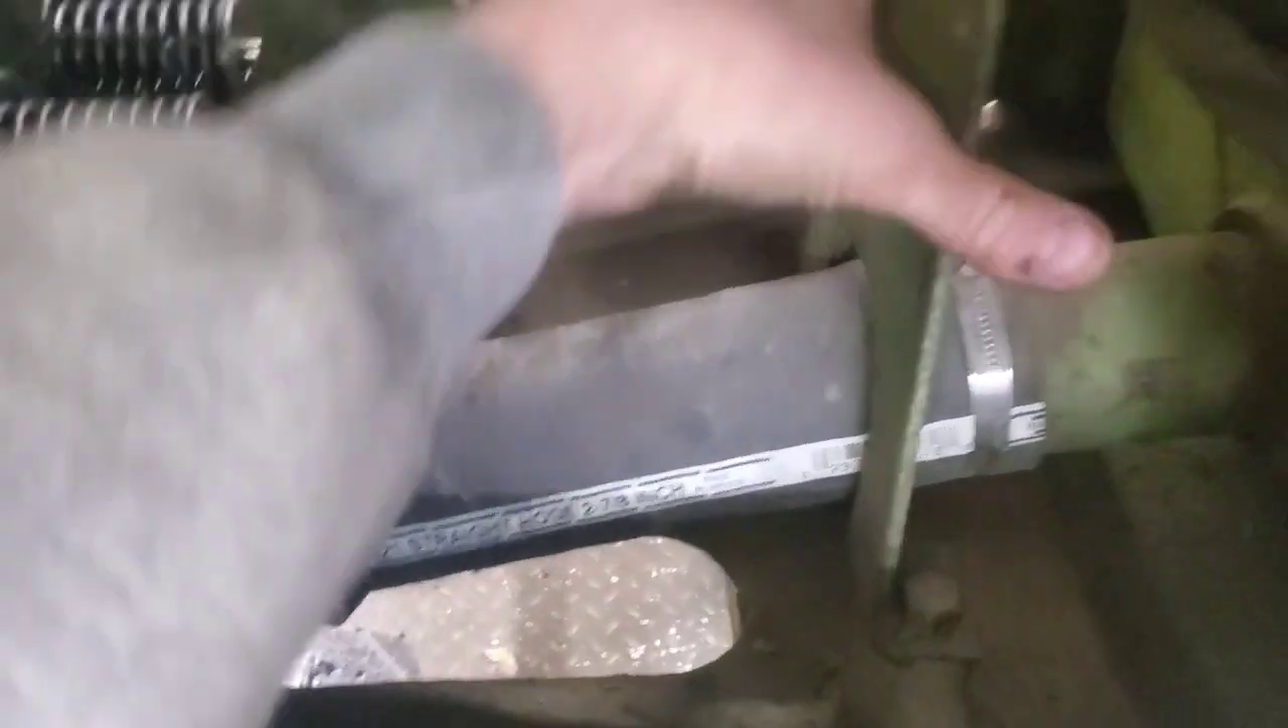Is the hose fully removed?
No.